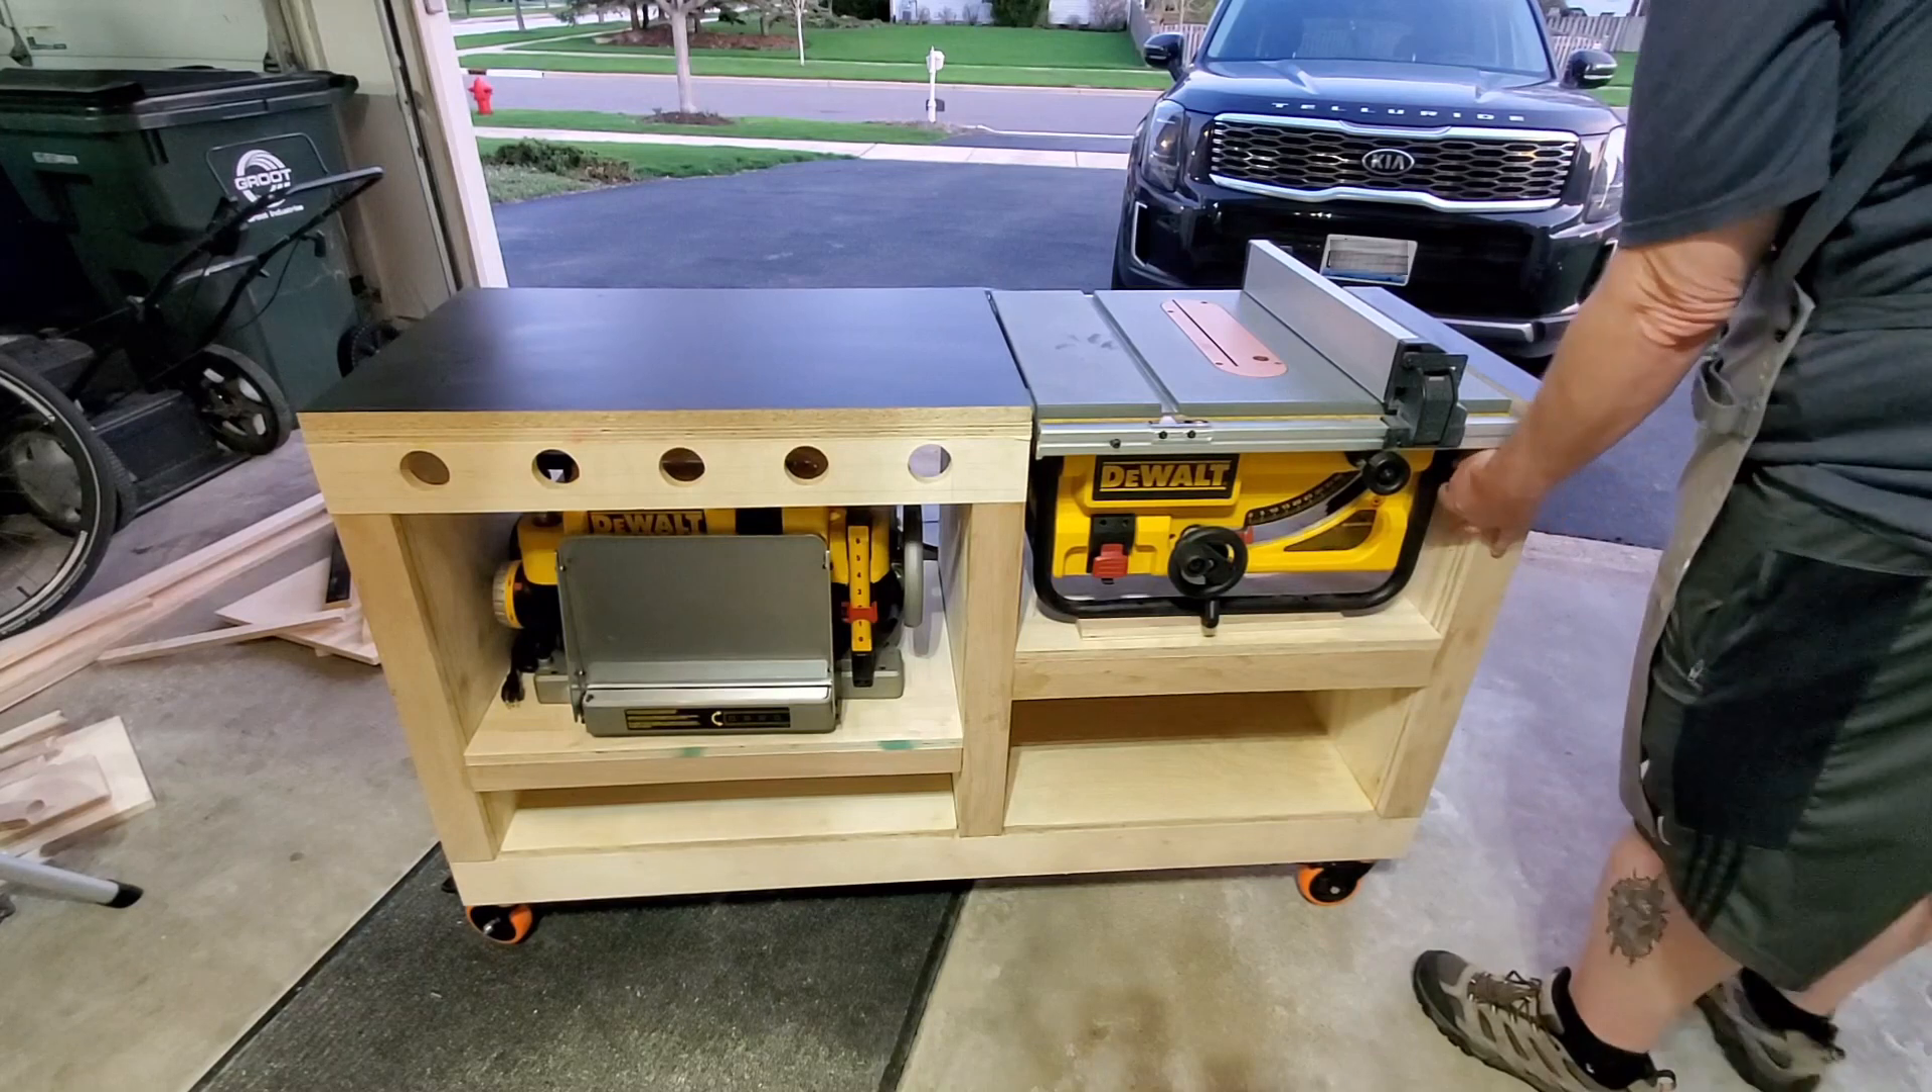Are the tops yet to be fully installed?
No.